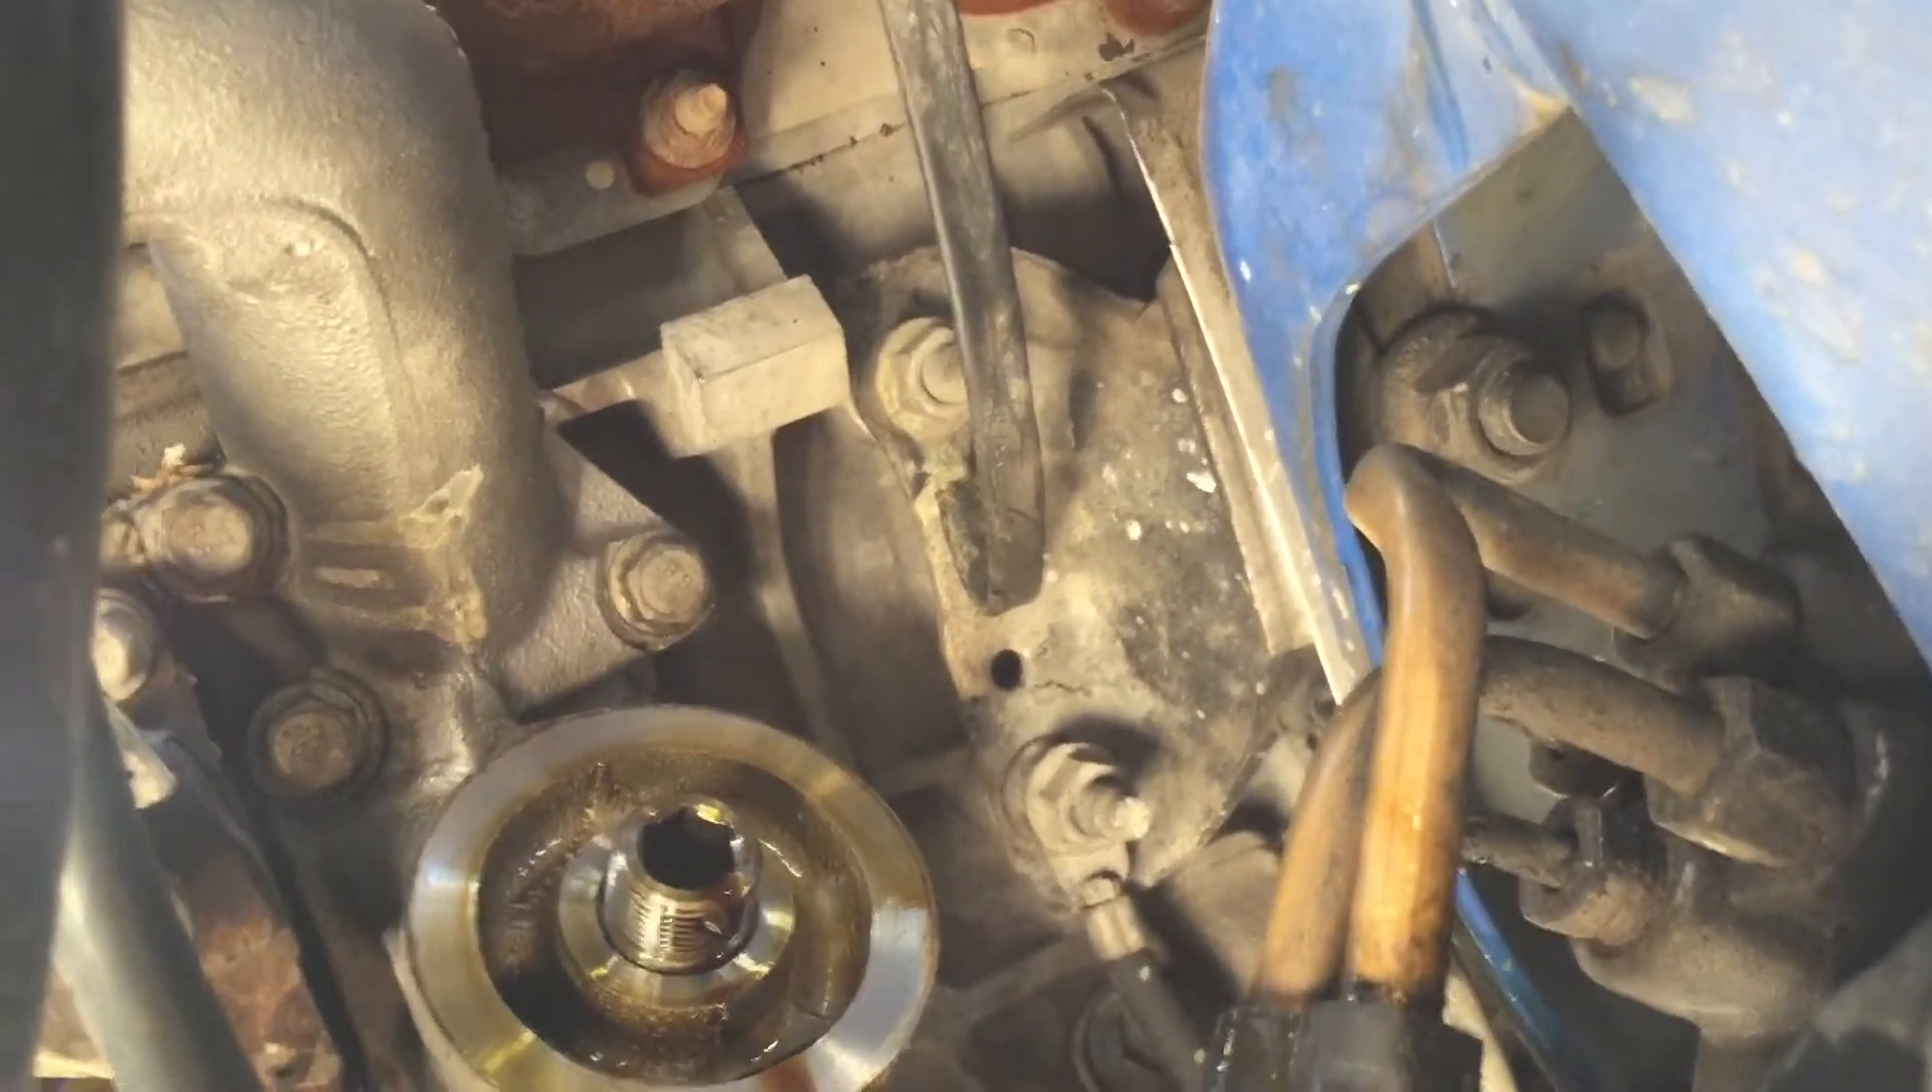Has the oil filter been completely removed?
Yes.